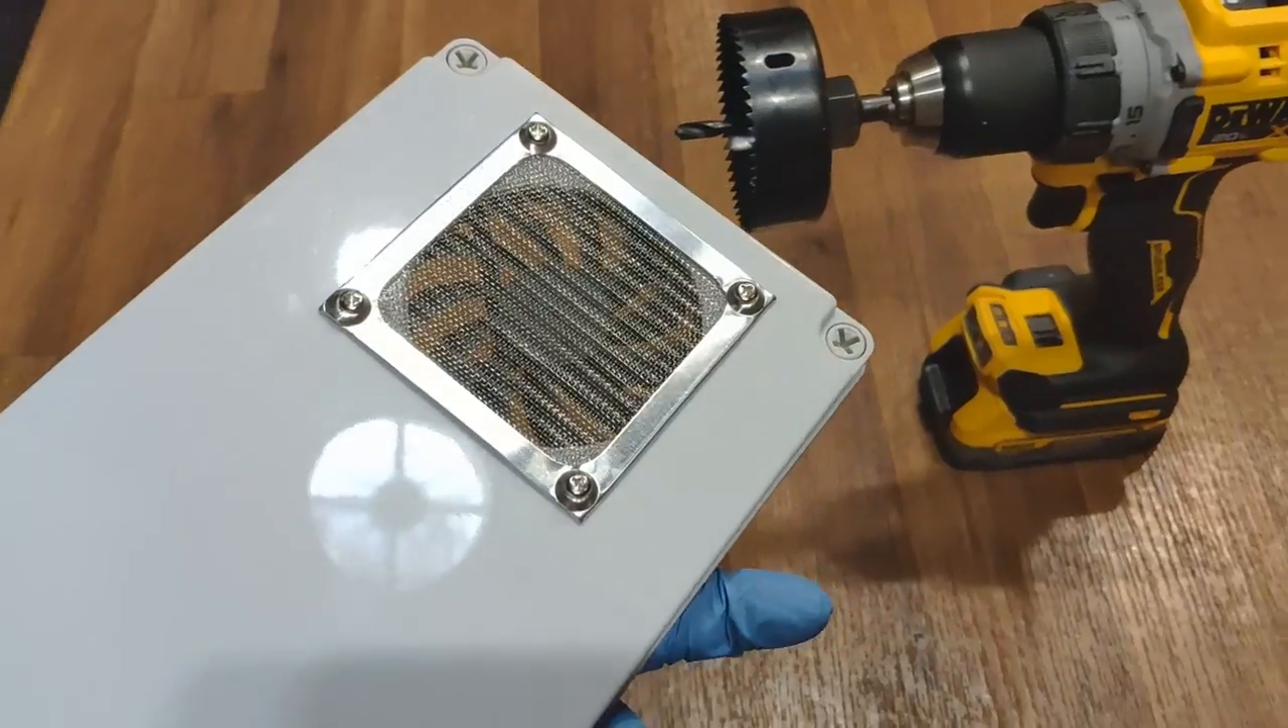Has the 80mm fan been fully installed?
Yes.